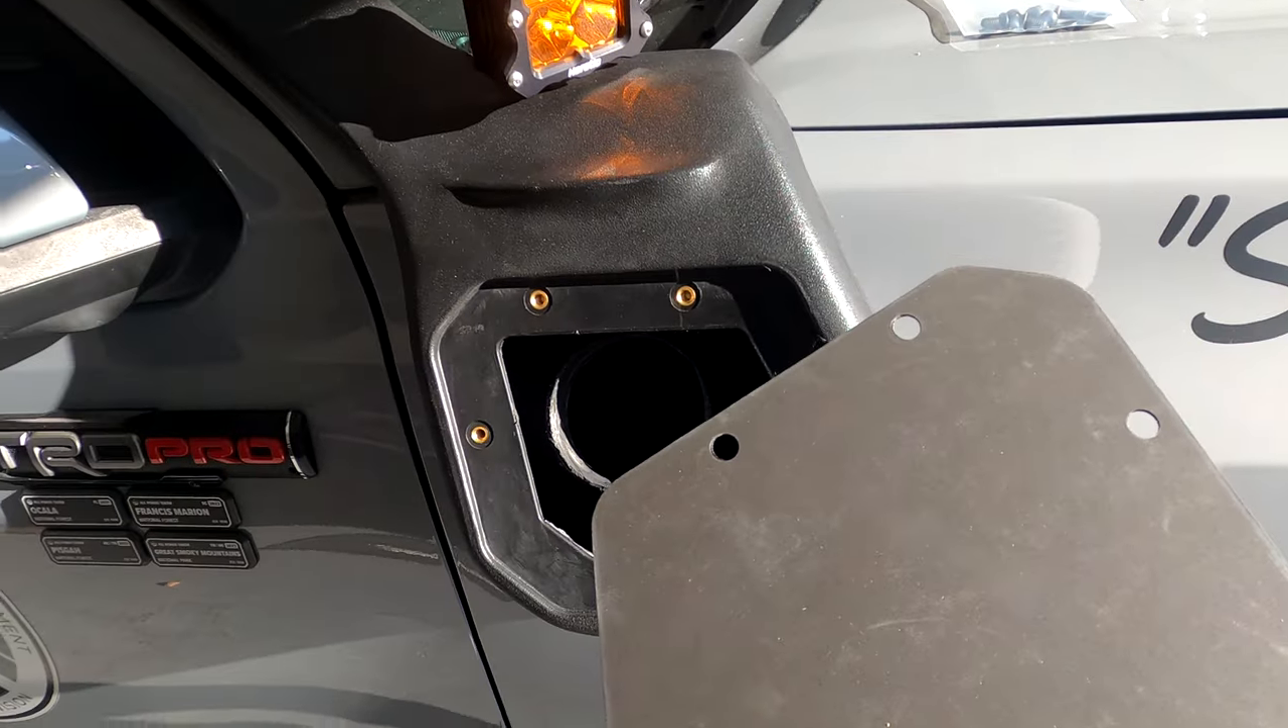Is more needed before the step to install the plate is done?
Yes.